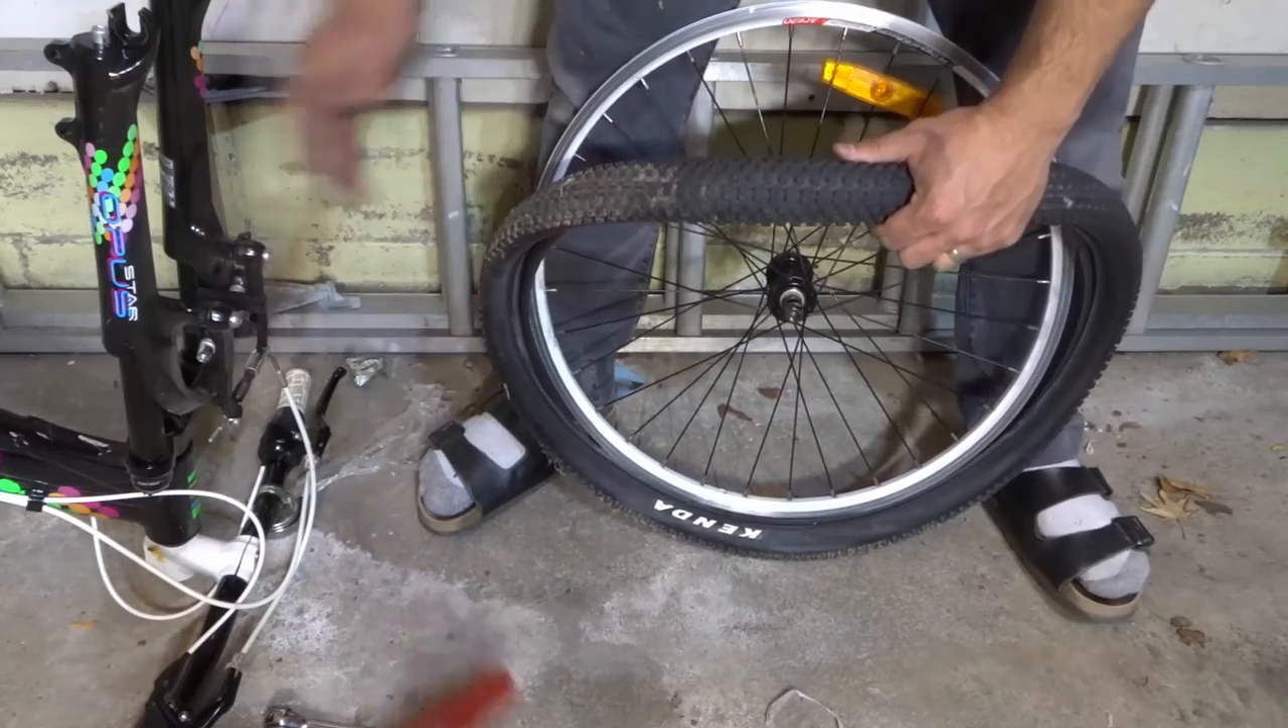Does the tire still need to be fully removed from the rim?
Yes.